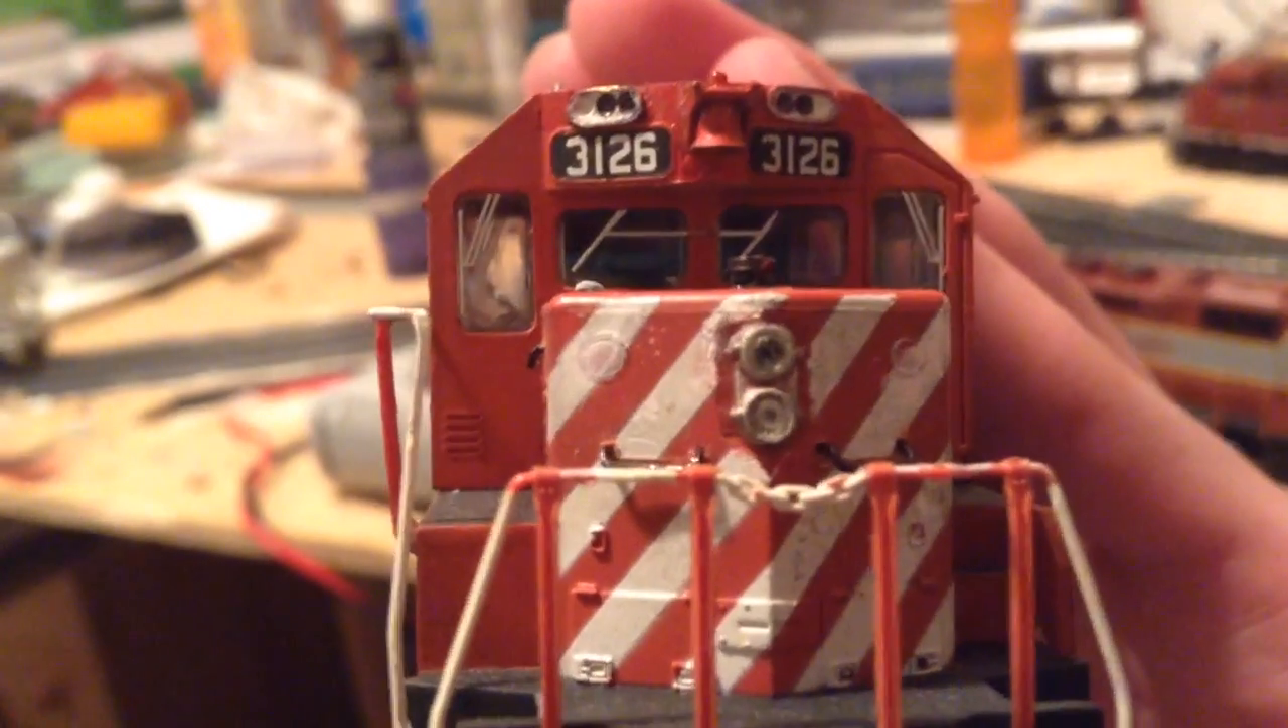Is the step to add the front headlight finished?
Yes.